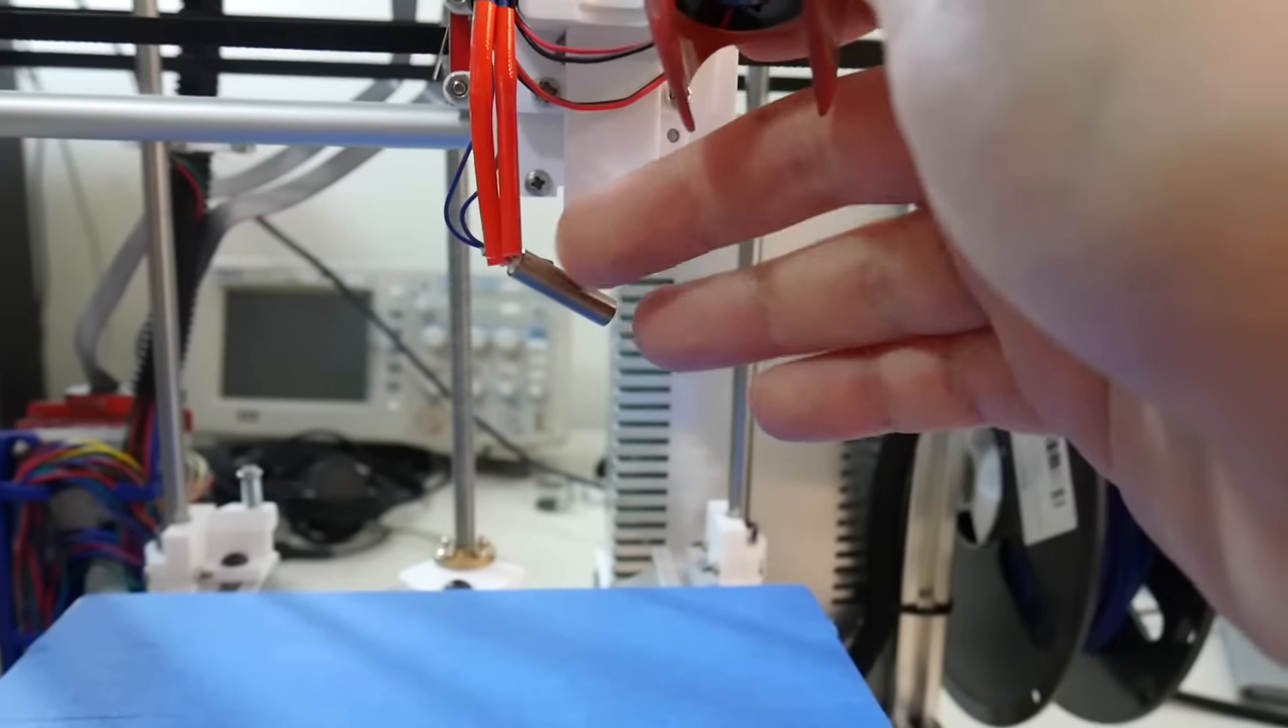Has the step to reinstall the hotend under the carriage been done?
No.